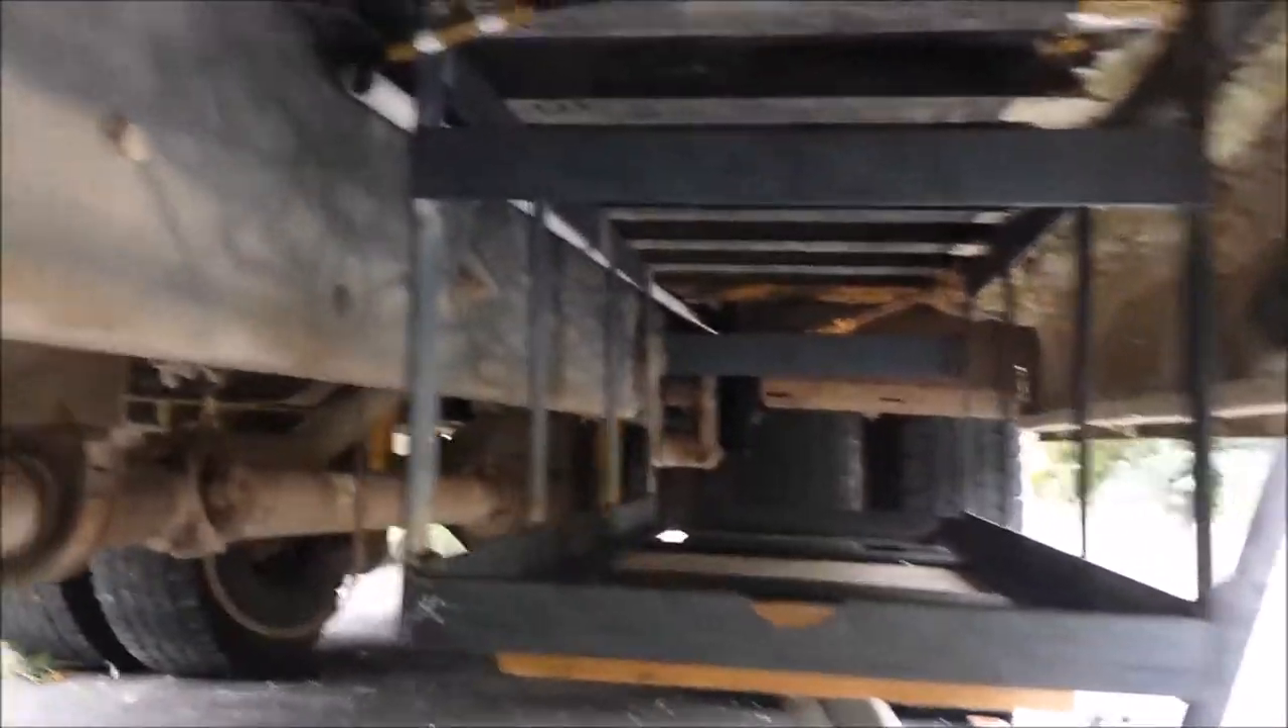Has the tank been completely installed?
No.